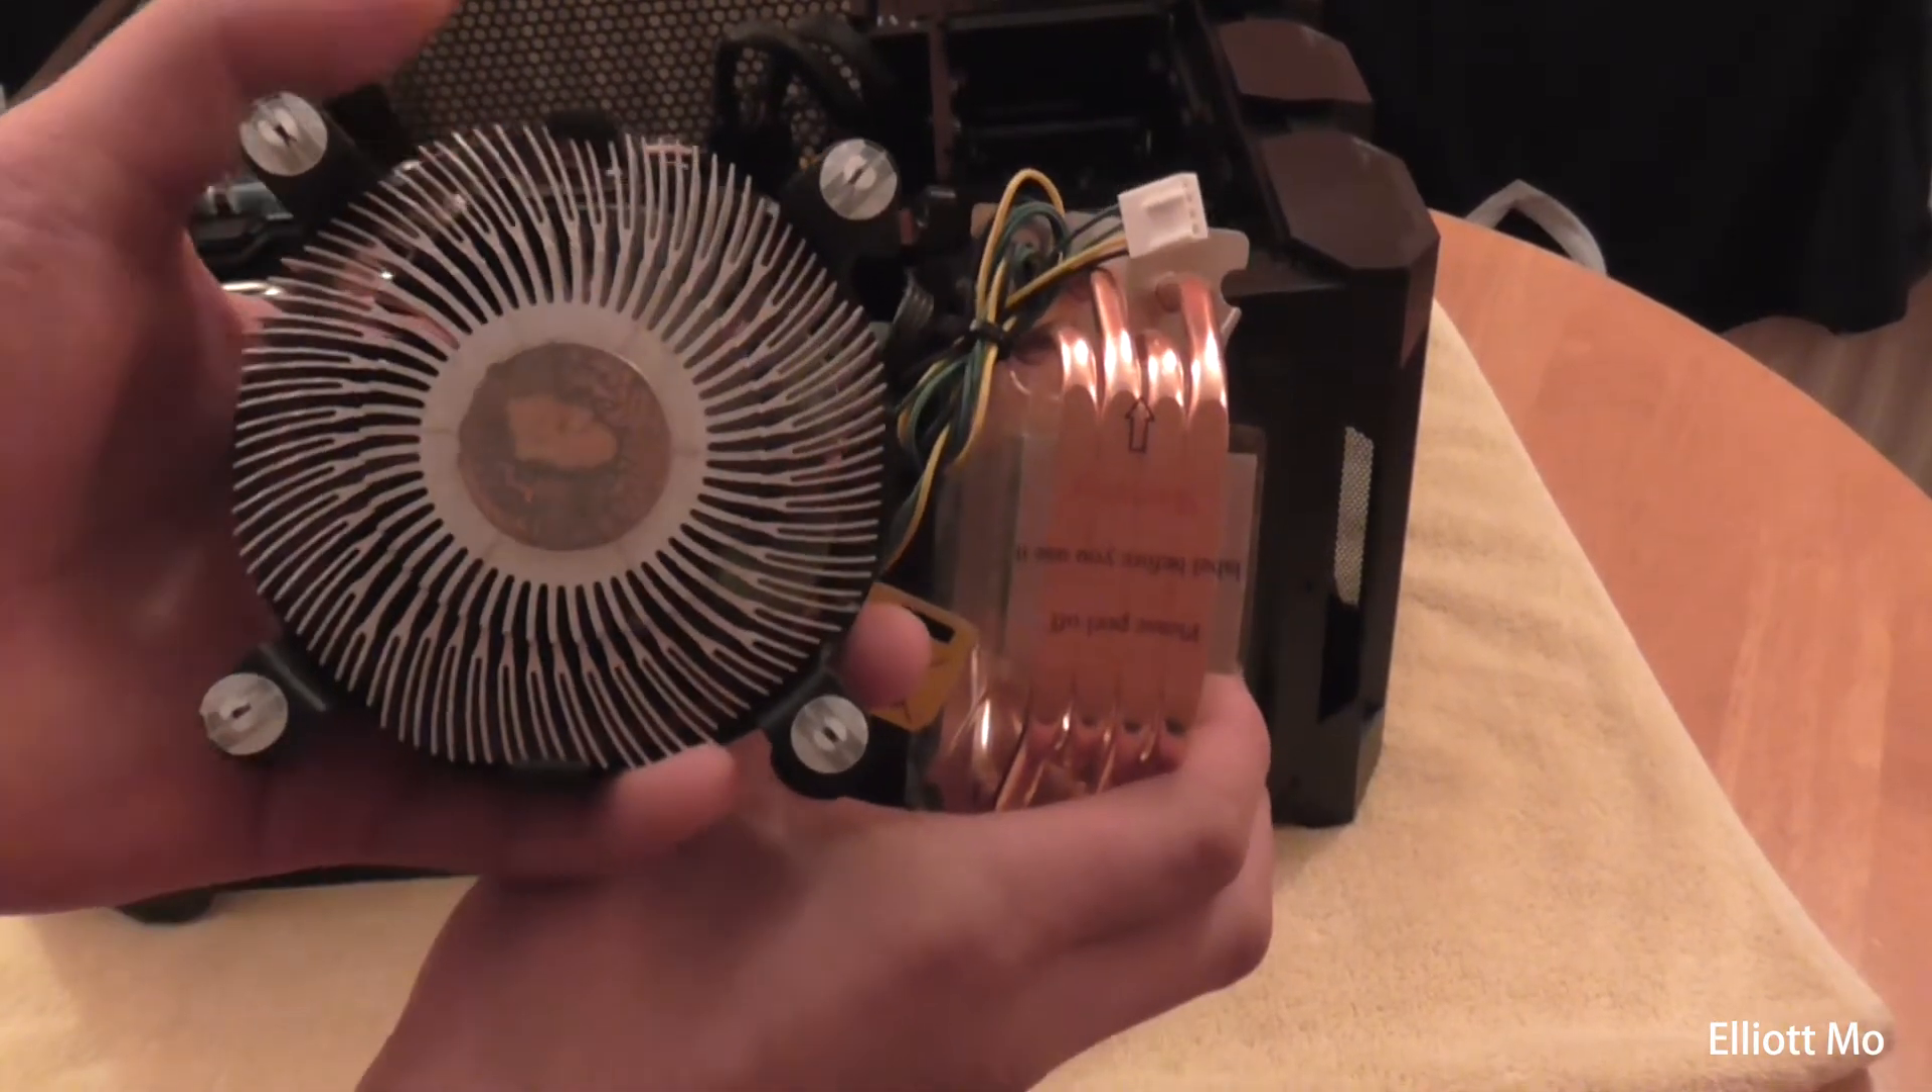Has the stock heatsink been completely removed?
Yes.